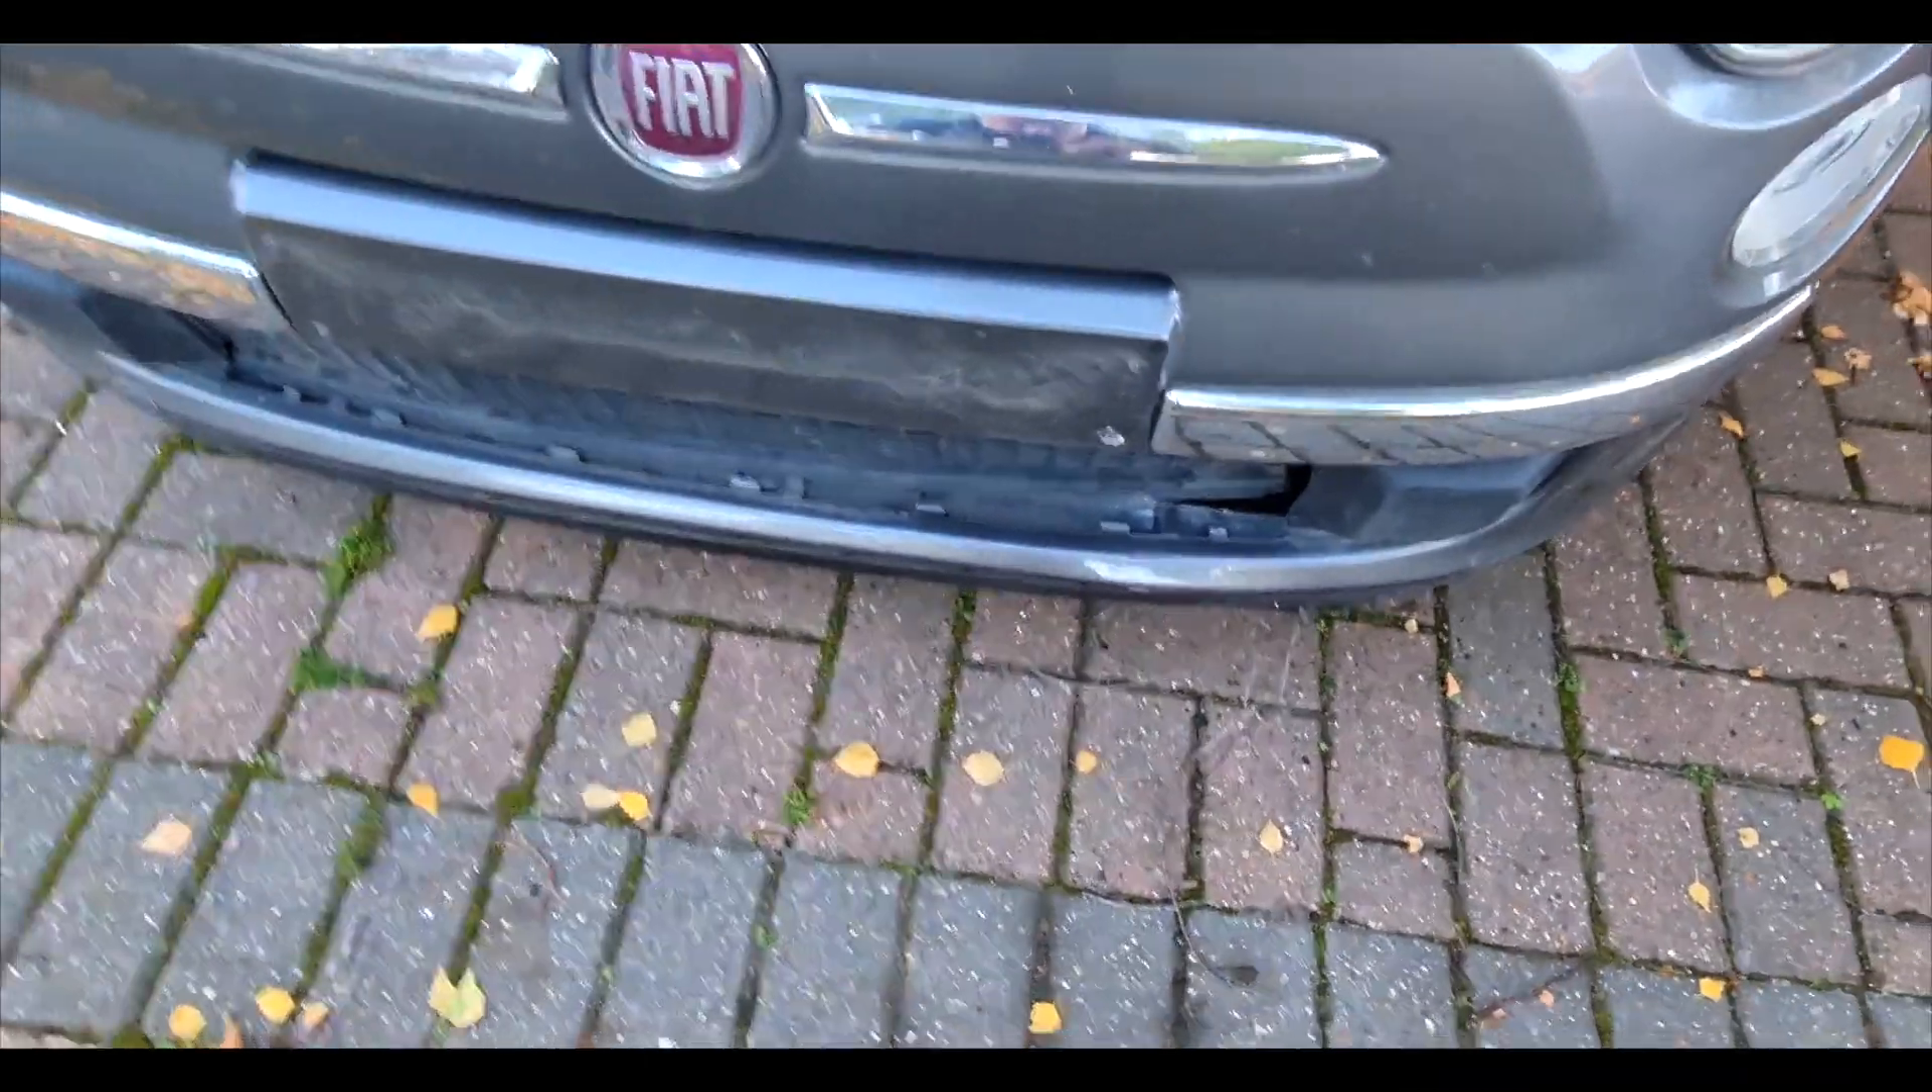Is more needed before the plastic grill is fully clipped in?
Yes.